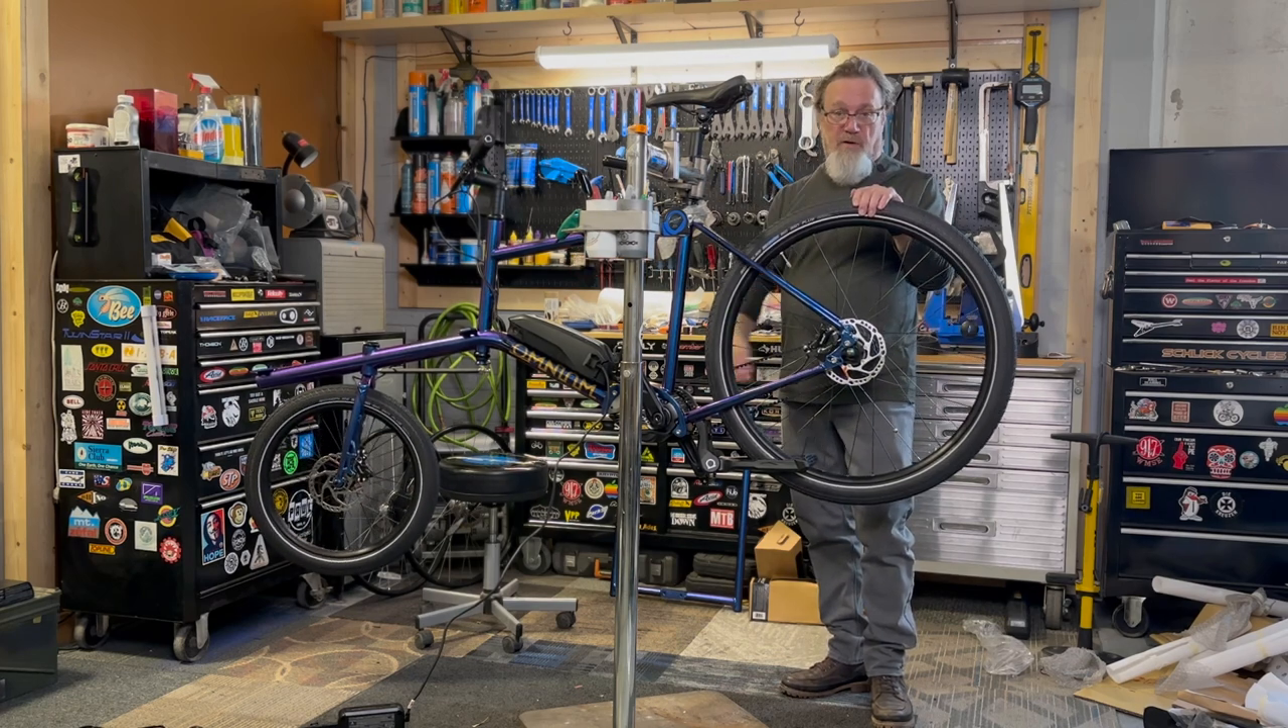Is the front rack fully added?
No.